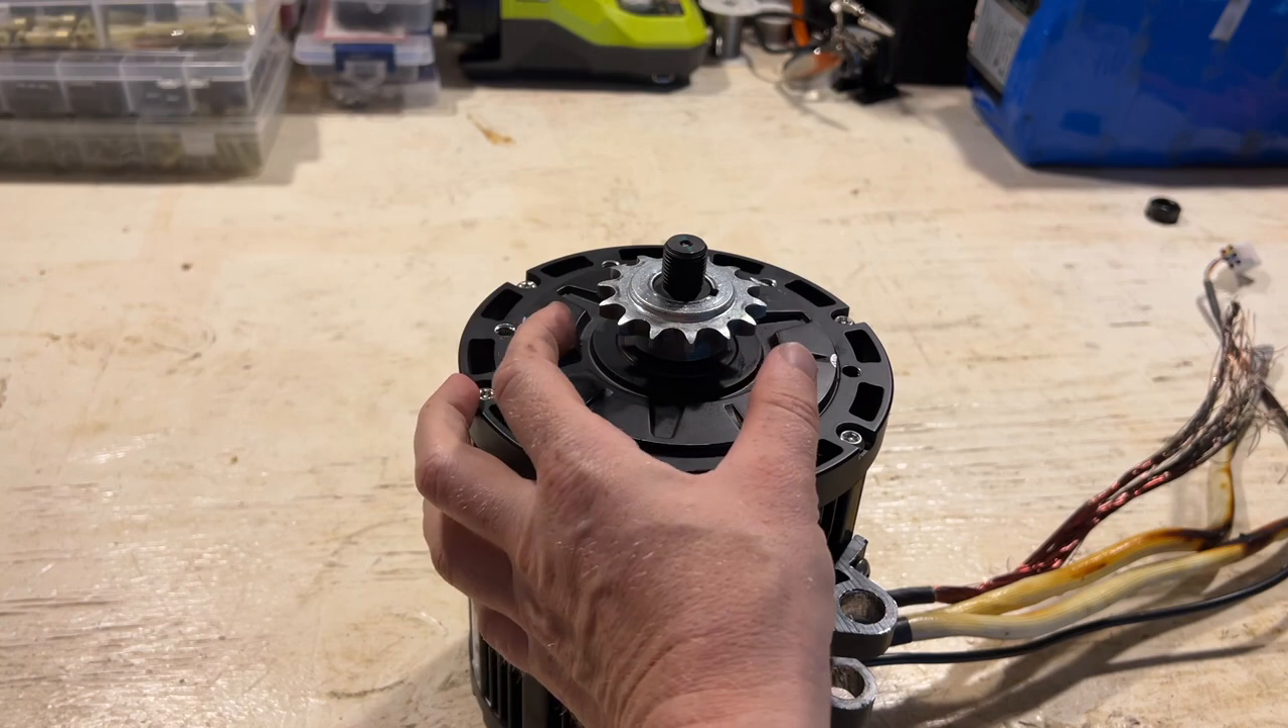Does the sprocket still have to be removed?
Yes.